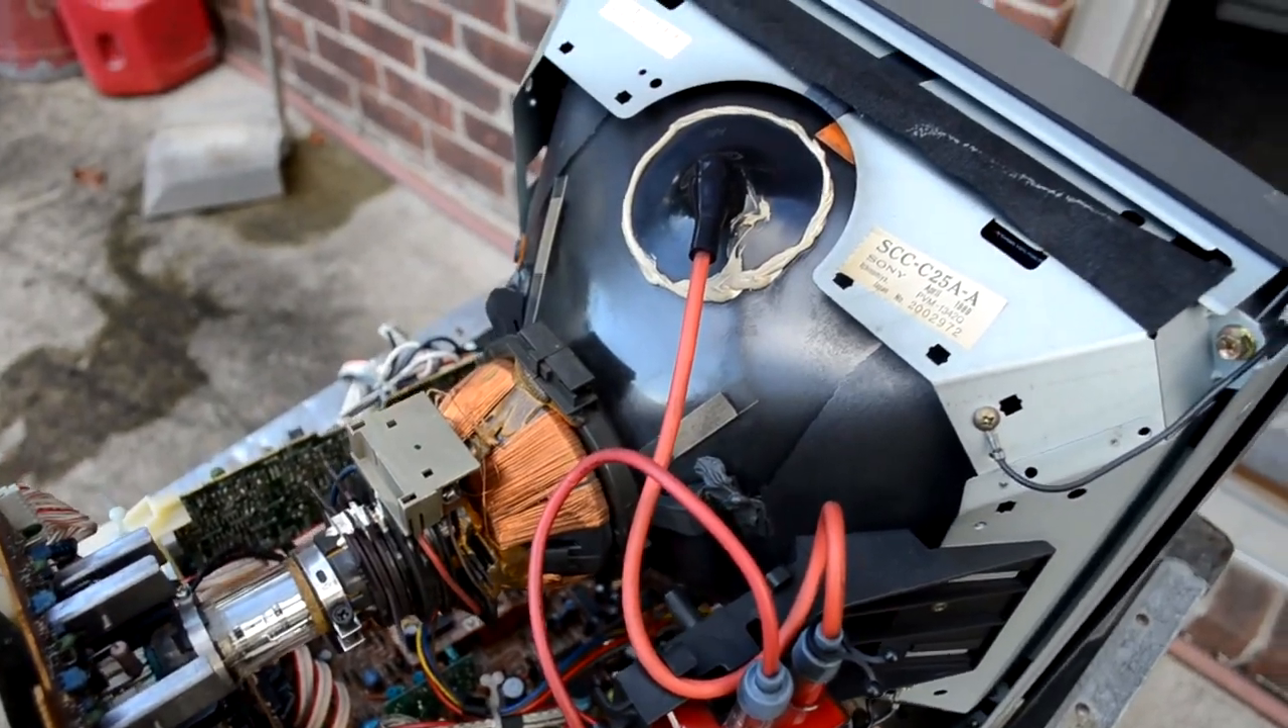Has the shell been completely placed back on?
No.